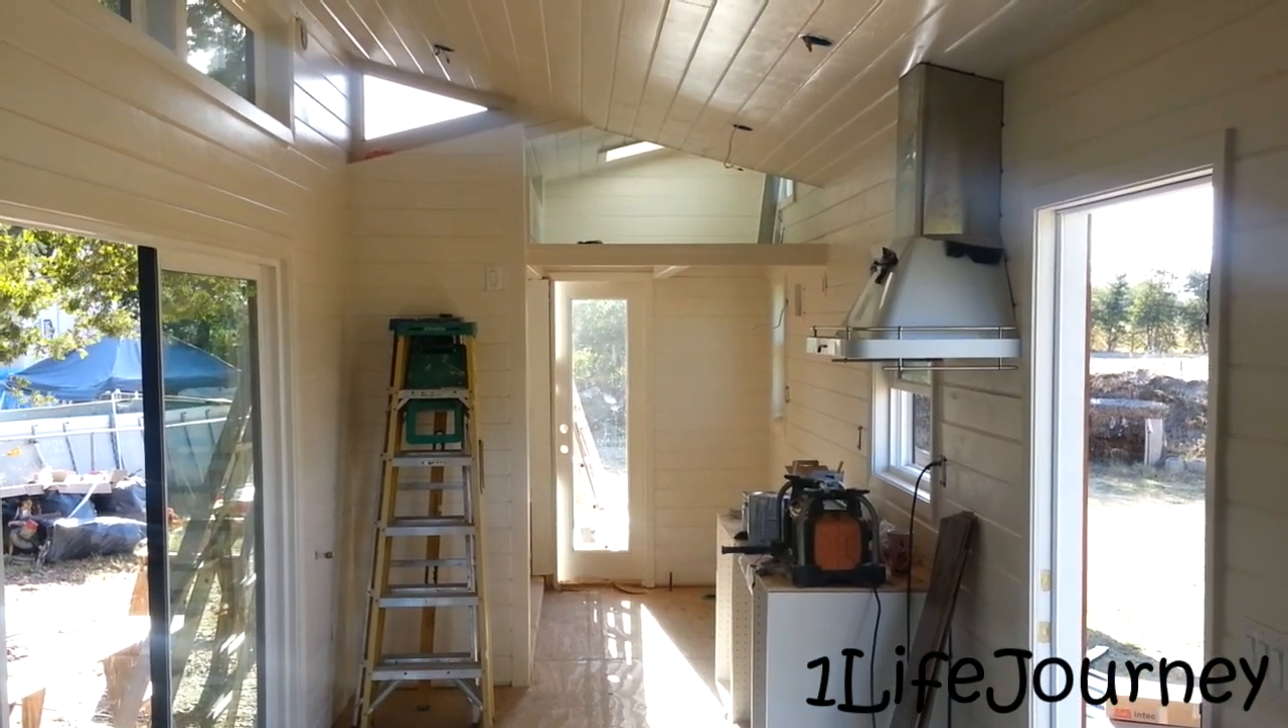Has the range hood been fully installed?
Yes.